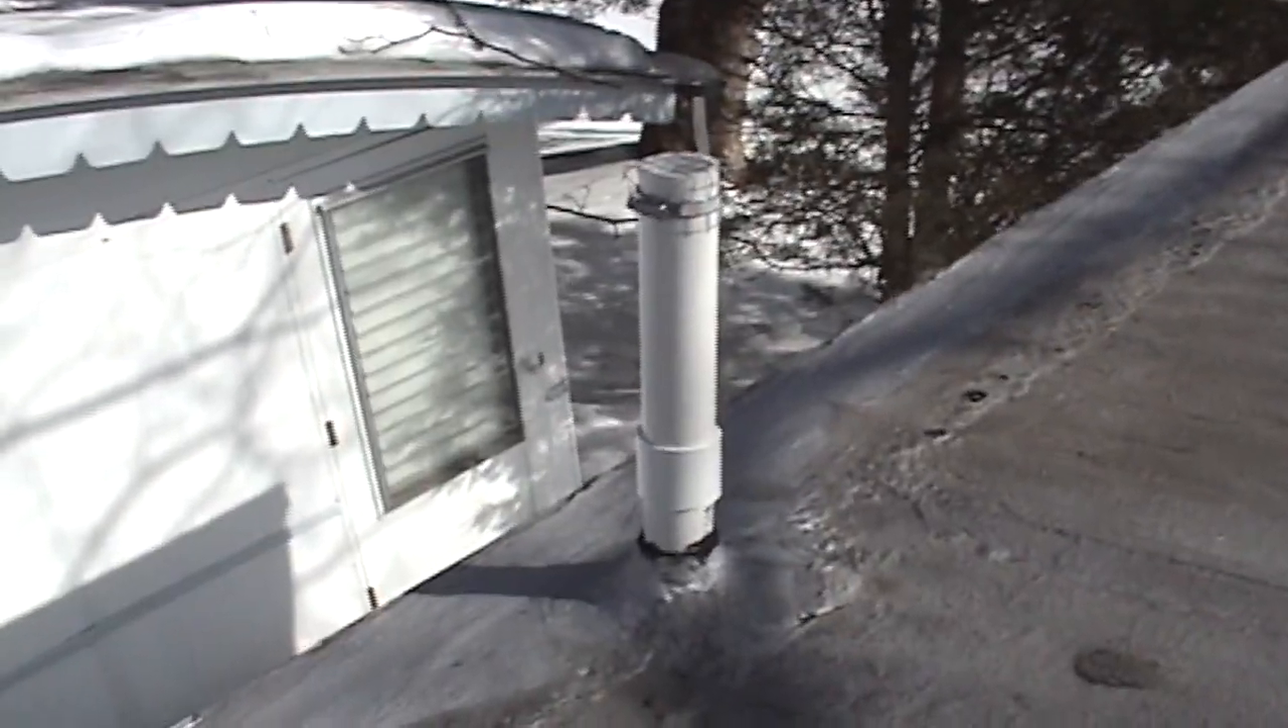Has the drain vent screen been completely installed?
Yes.